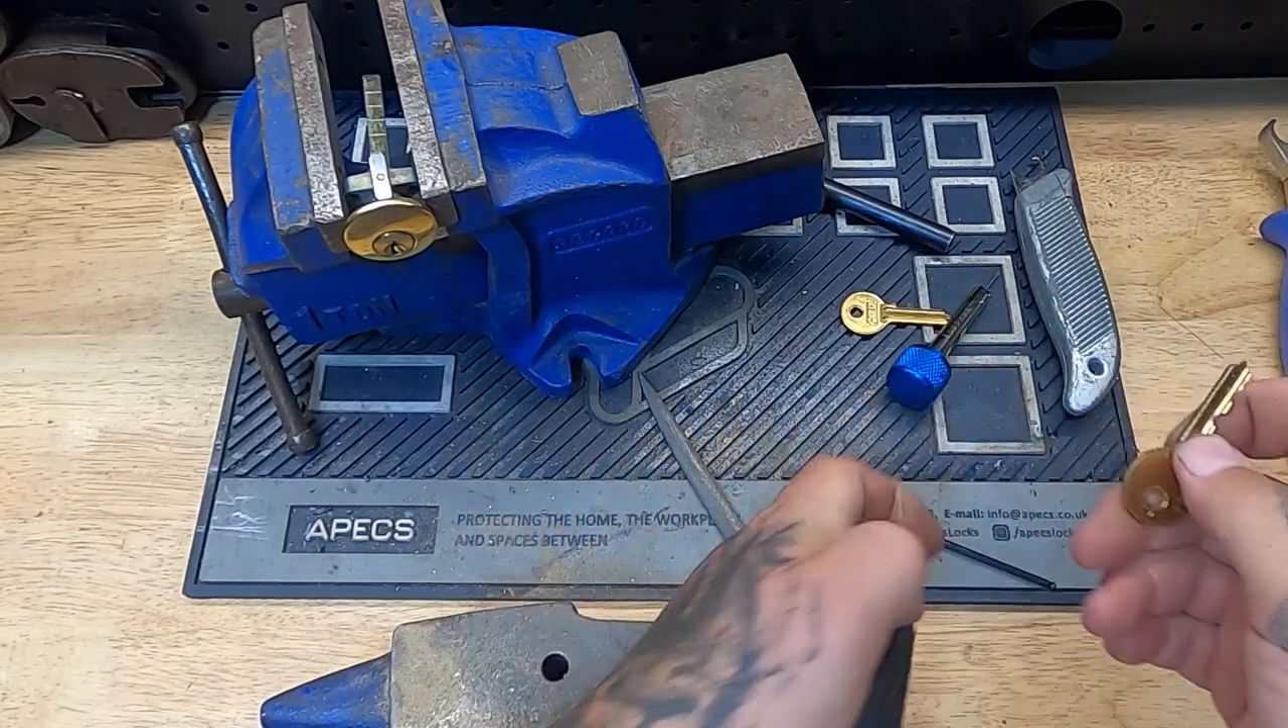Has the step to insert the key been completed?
No.